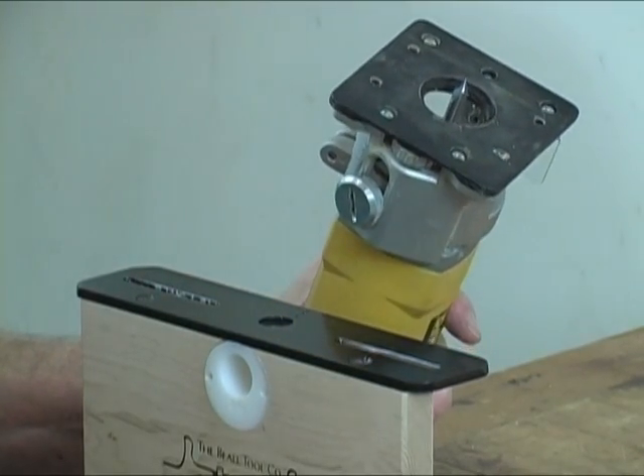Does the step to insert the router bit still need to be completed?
No.